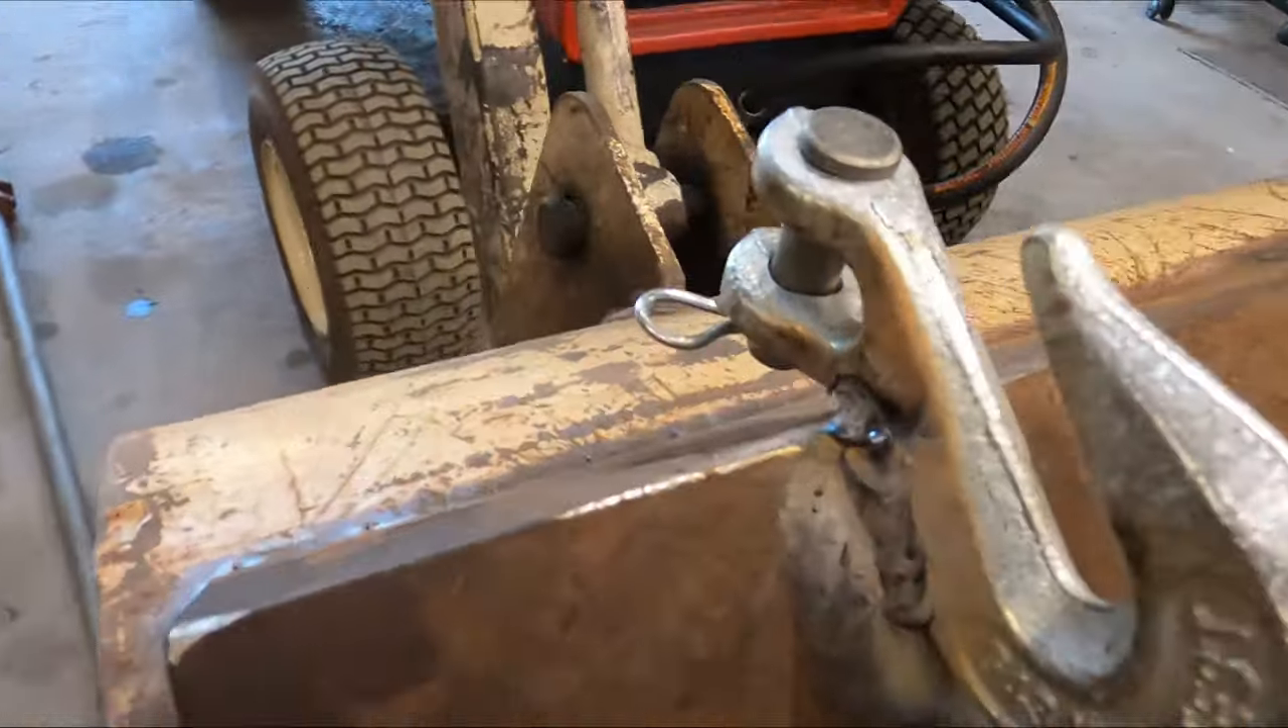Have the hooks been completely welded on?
Yes.